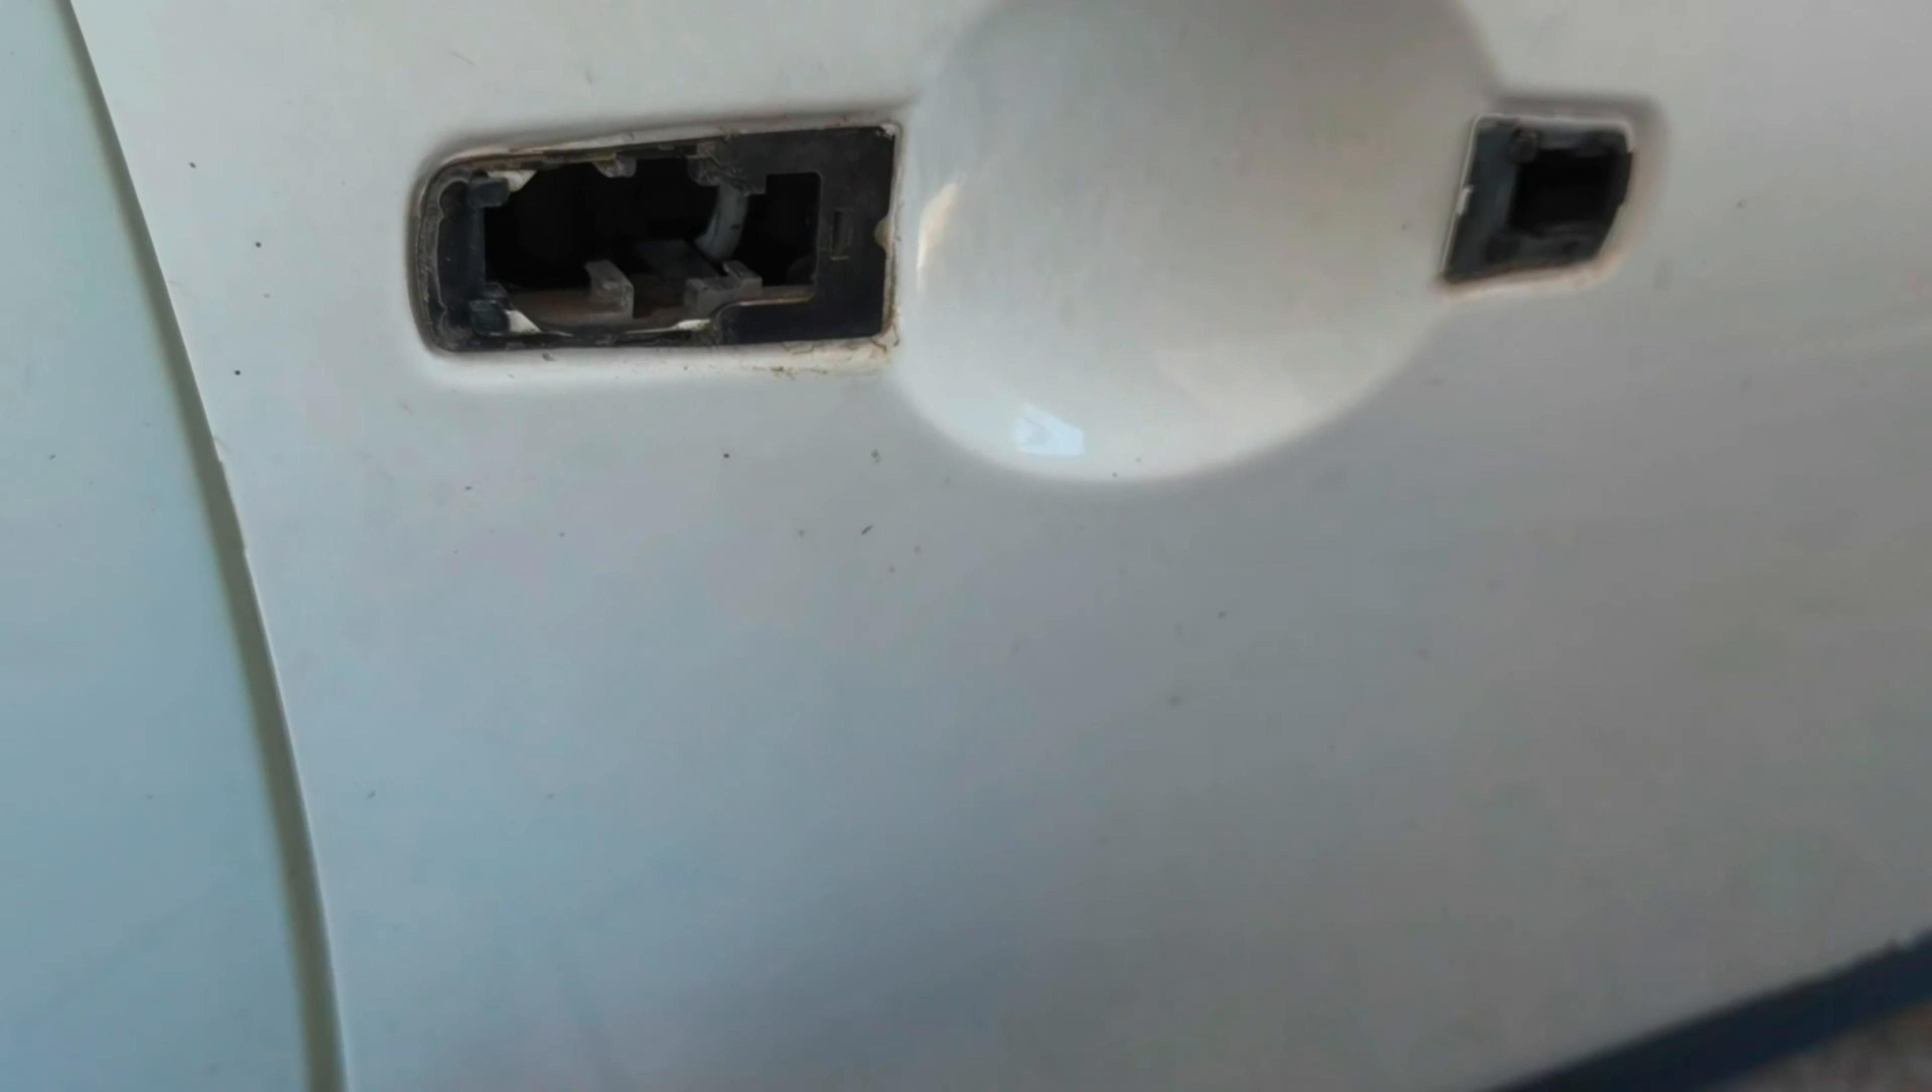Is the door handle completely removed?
Yes.